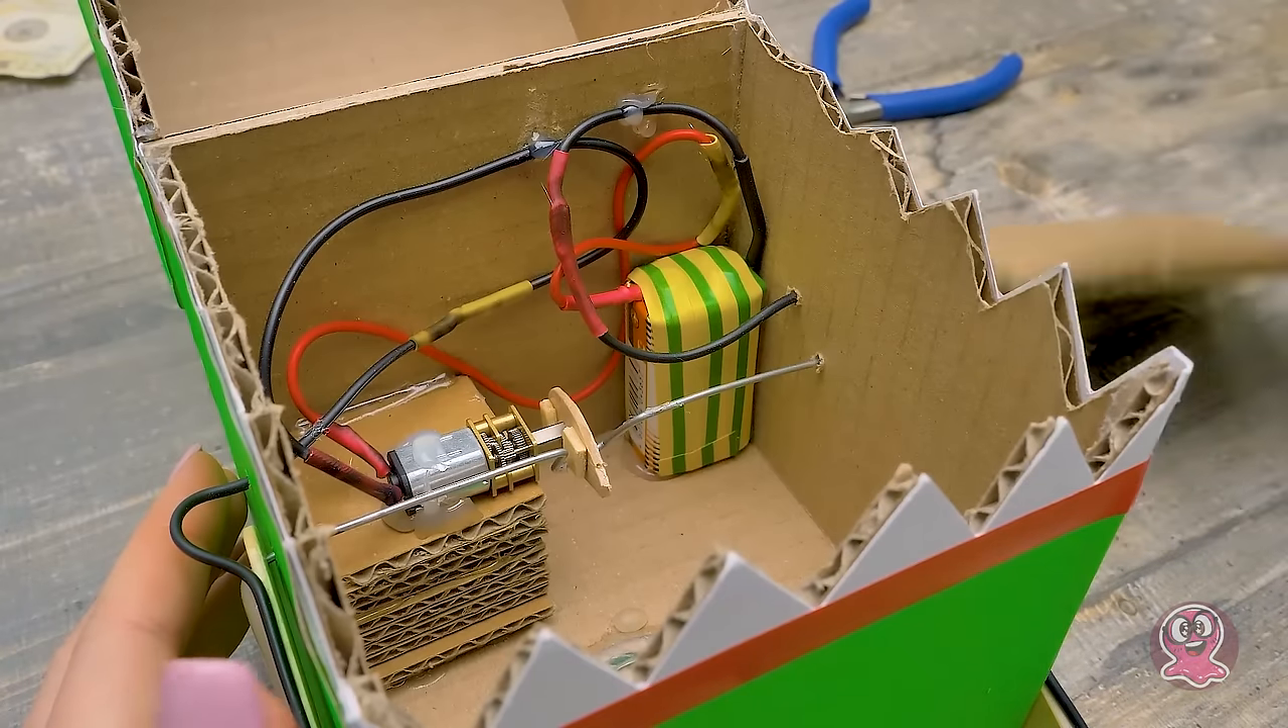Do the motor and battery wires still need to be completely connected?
No.